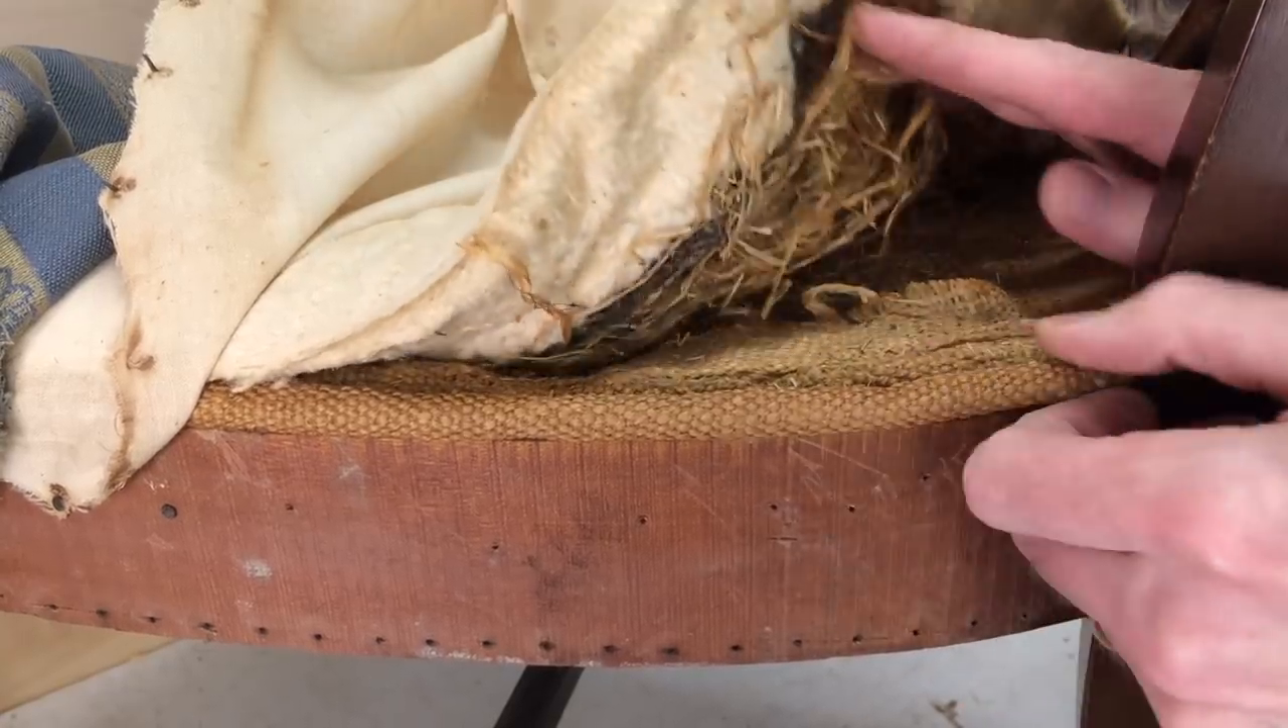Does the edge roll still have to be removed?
Yes.